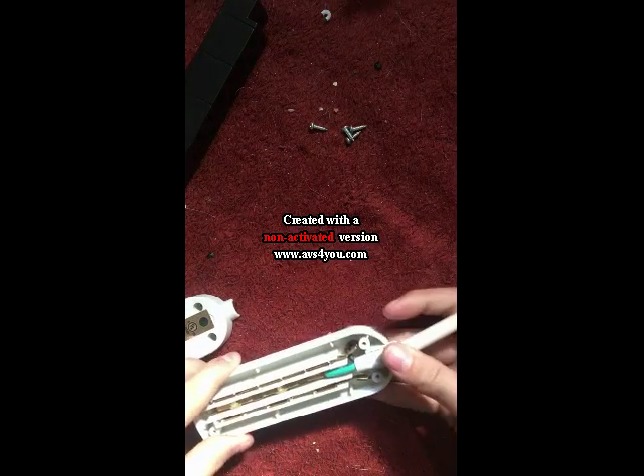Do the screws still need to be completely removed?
No.